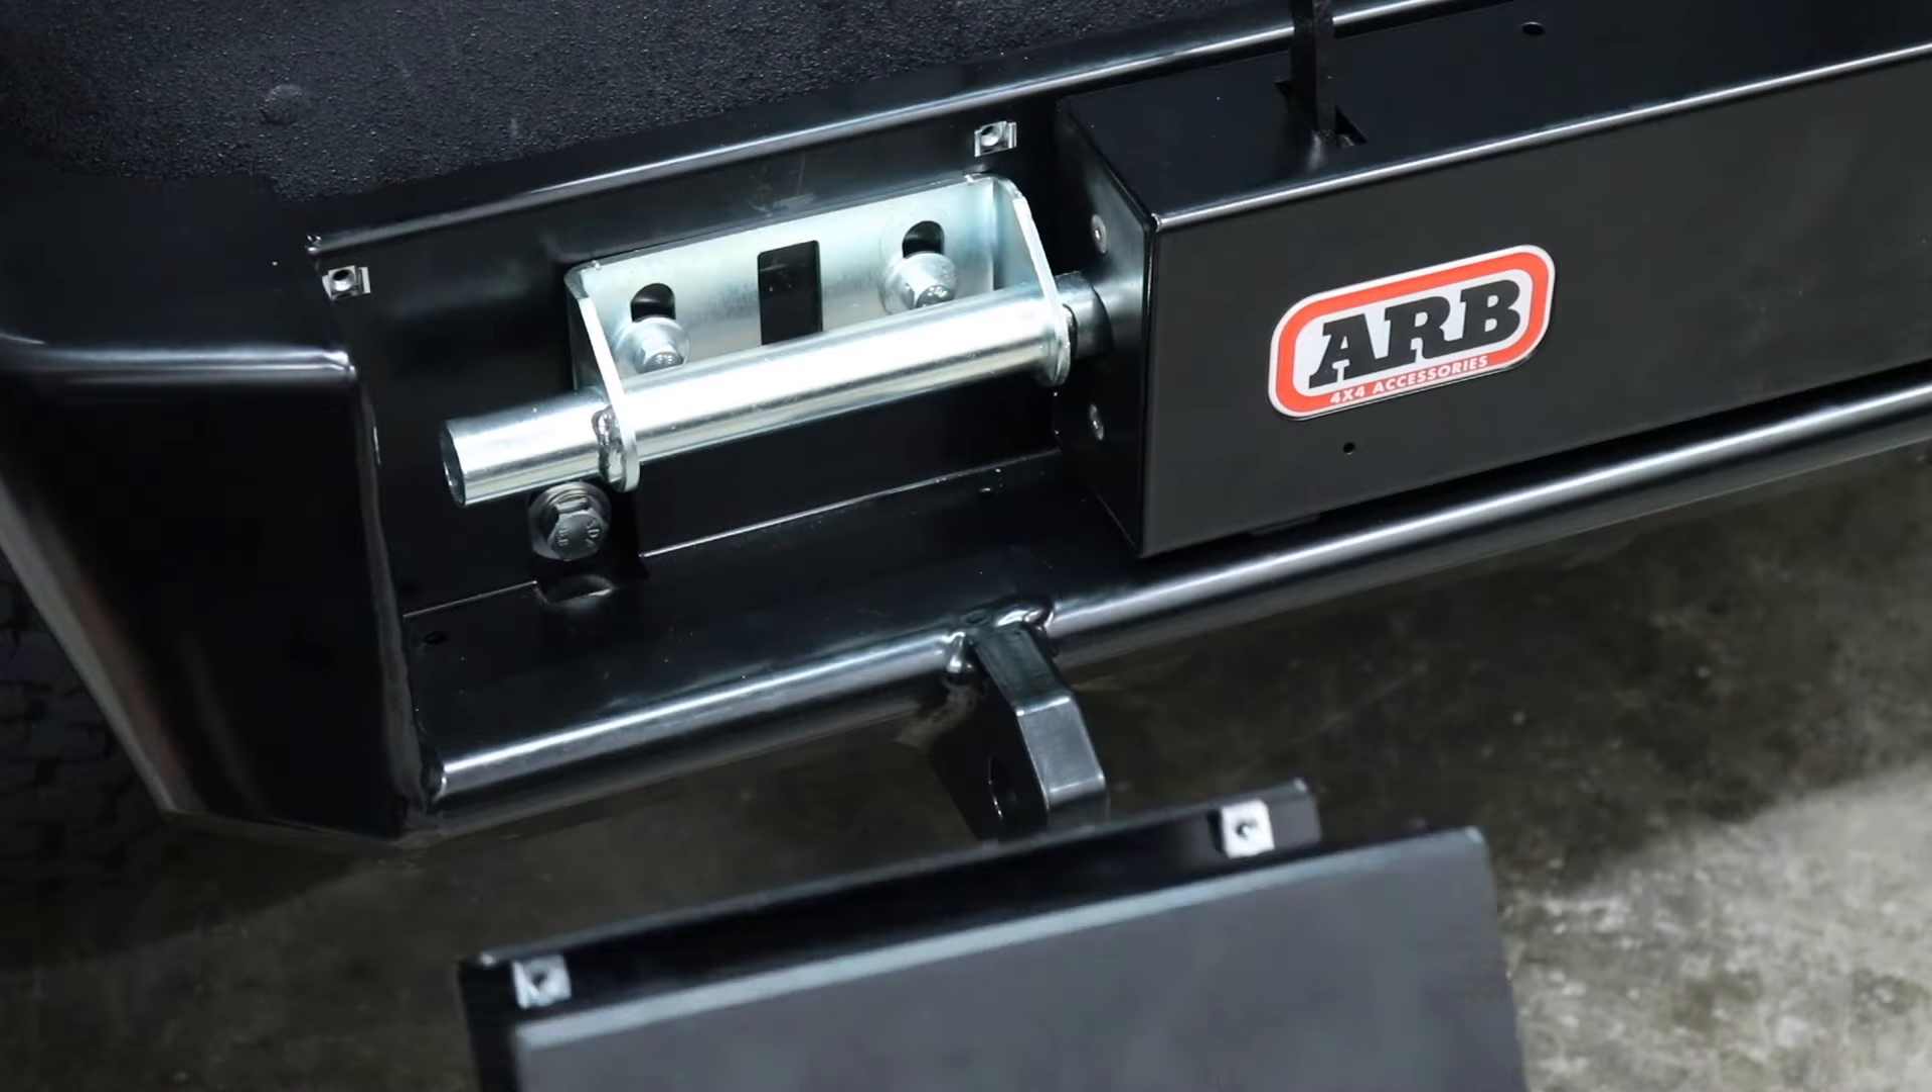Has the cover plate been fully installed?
No.